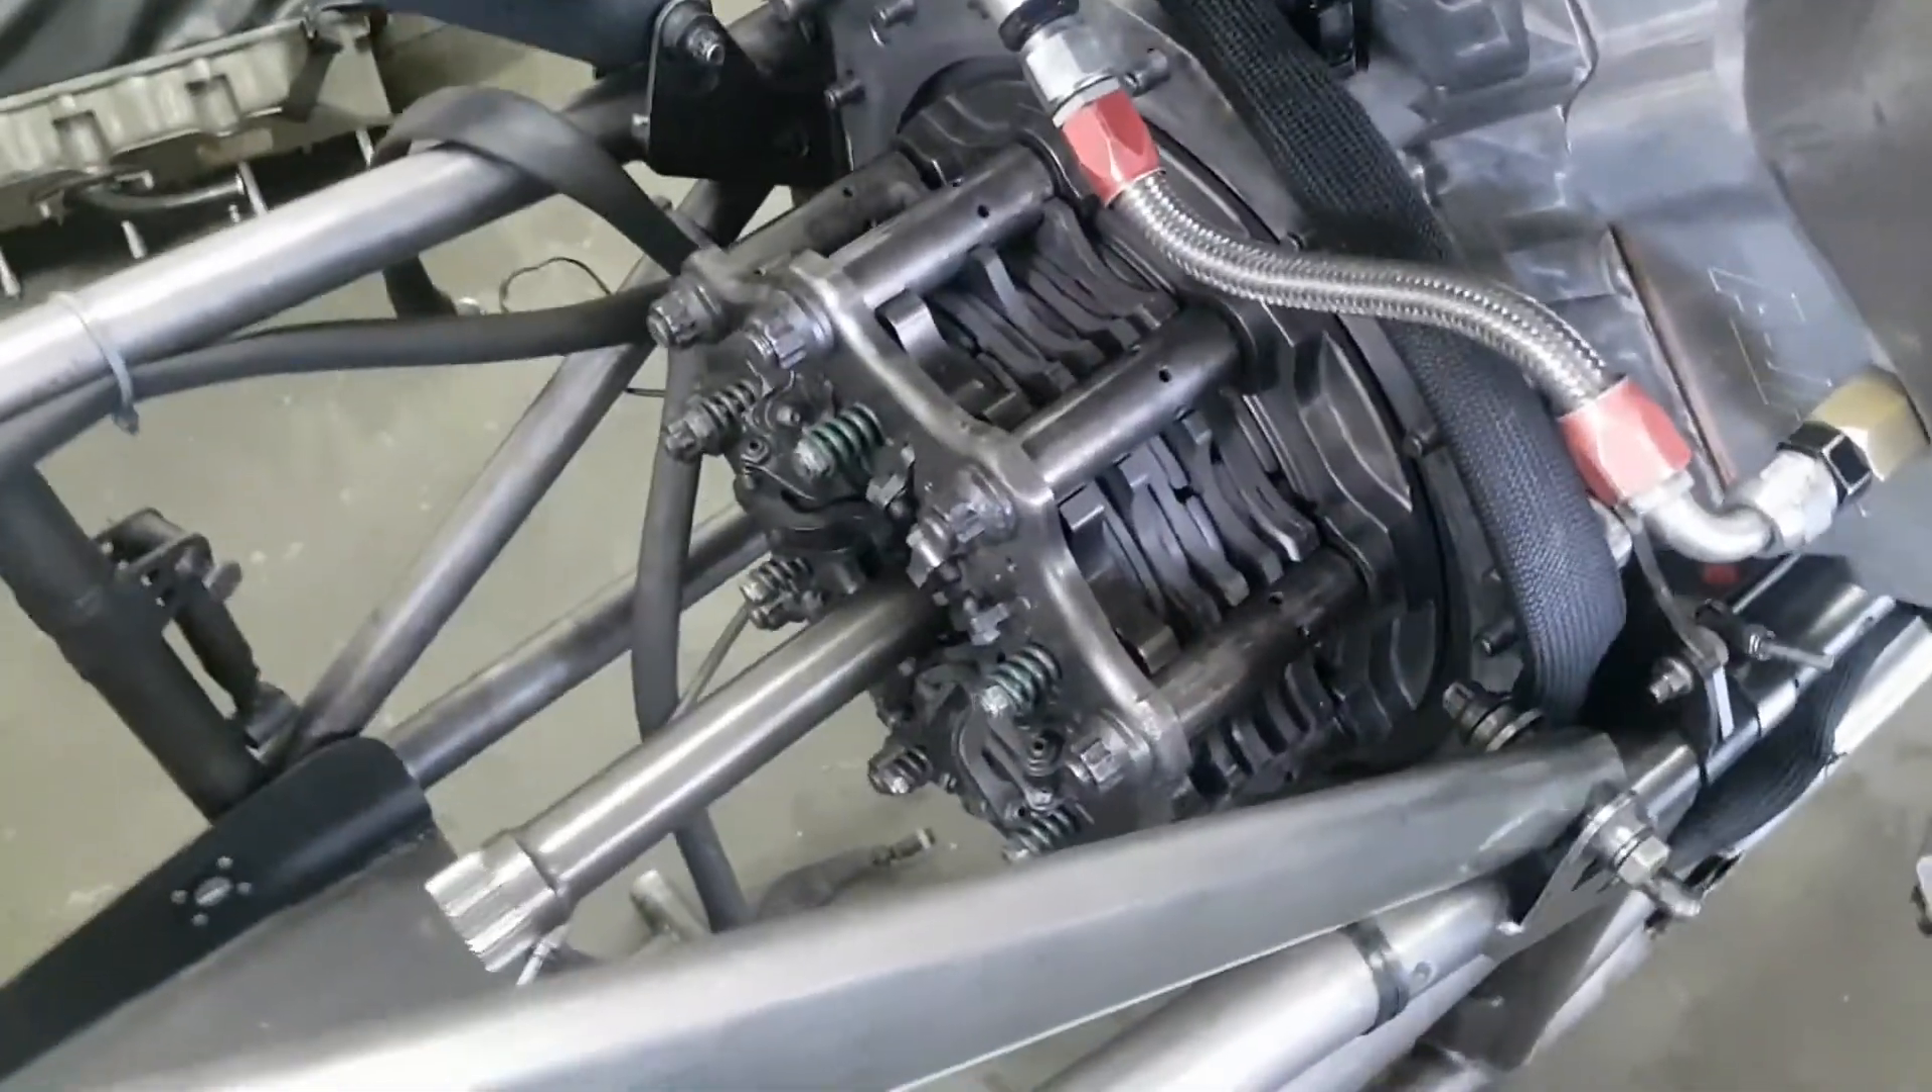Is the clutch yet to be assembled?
No.